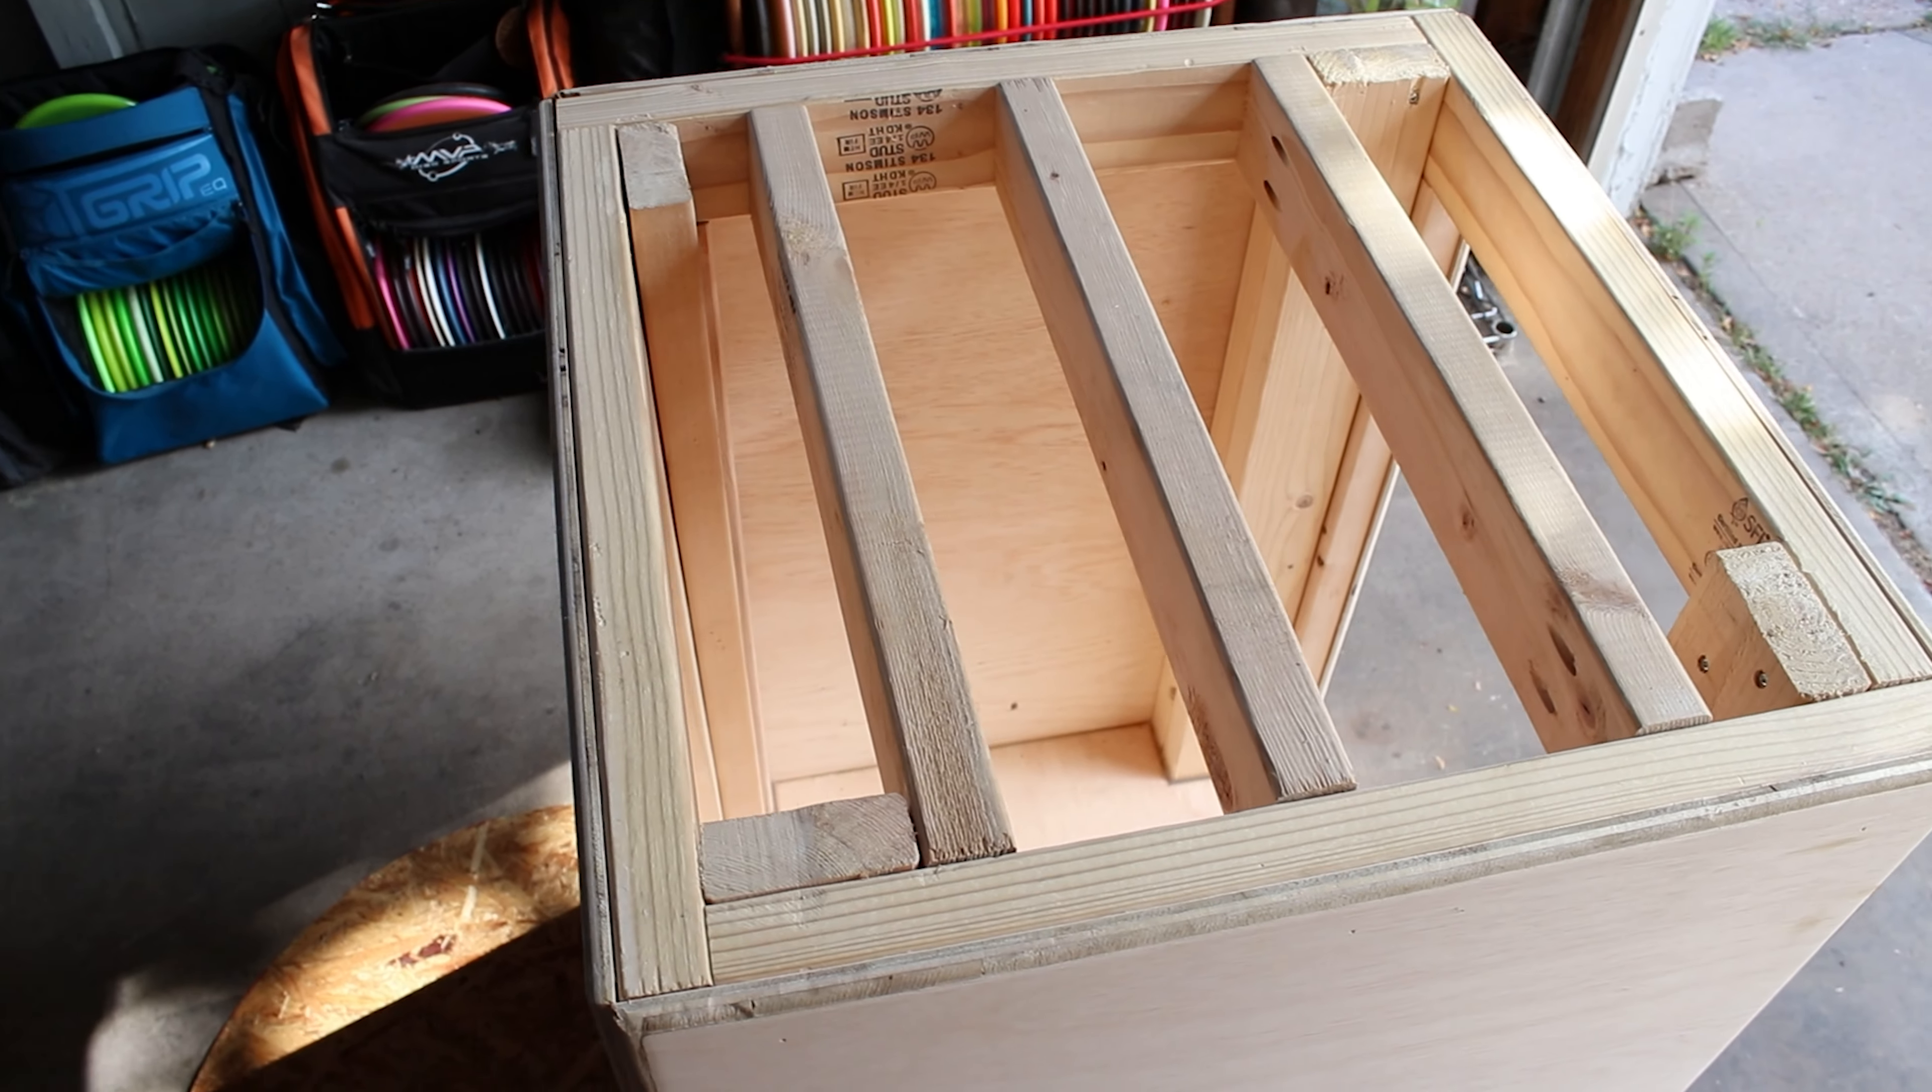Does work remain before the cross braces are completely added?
No.